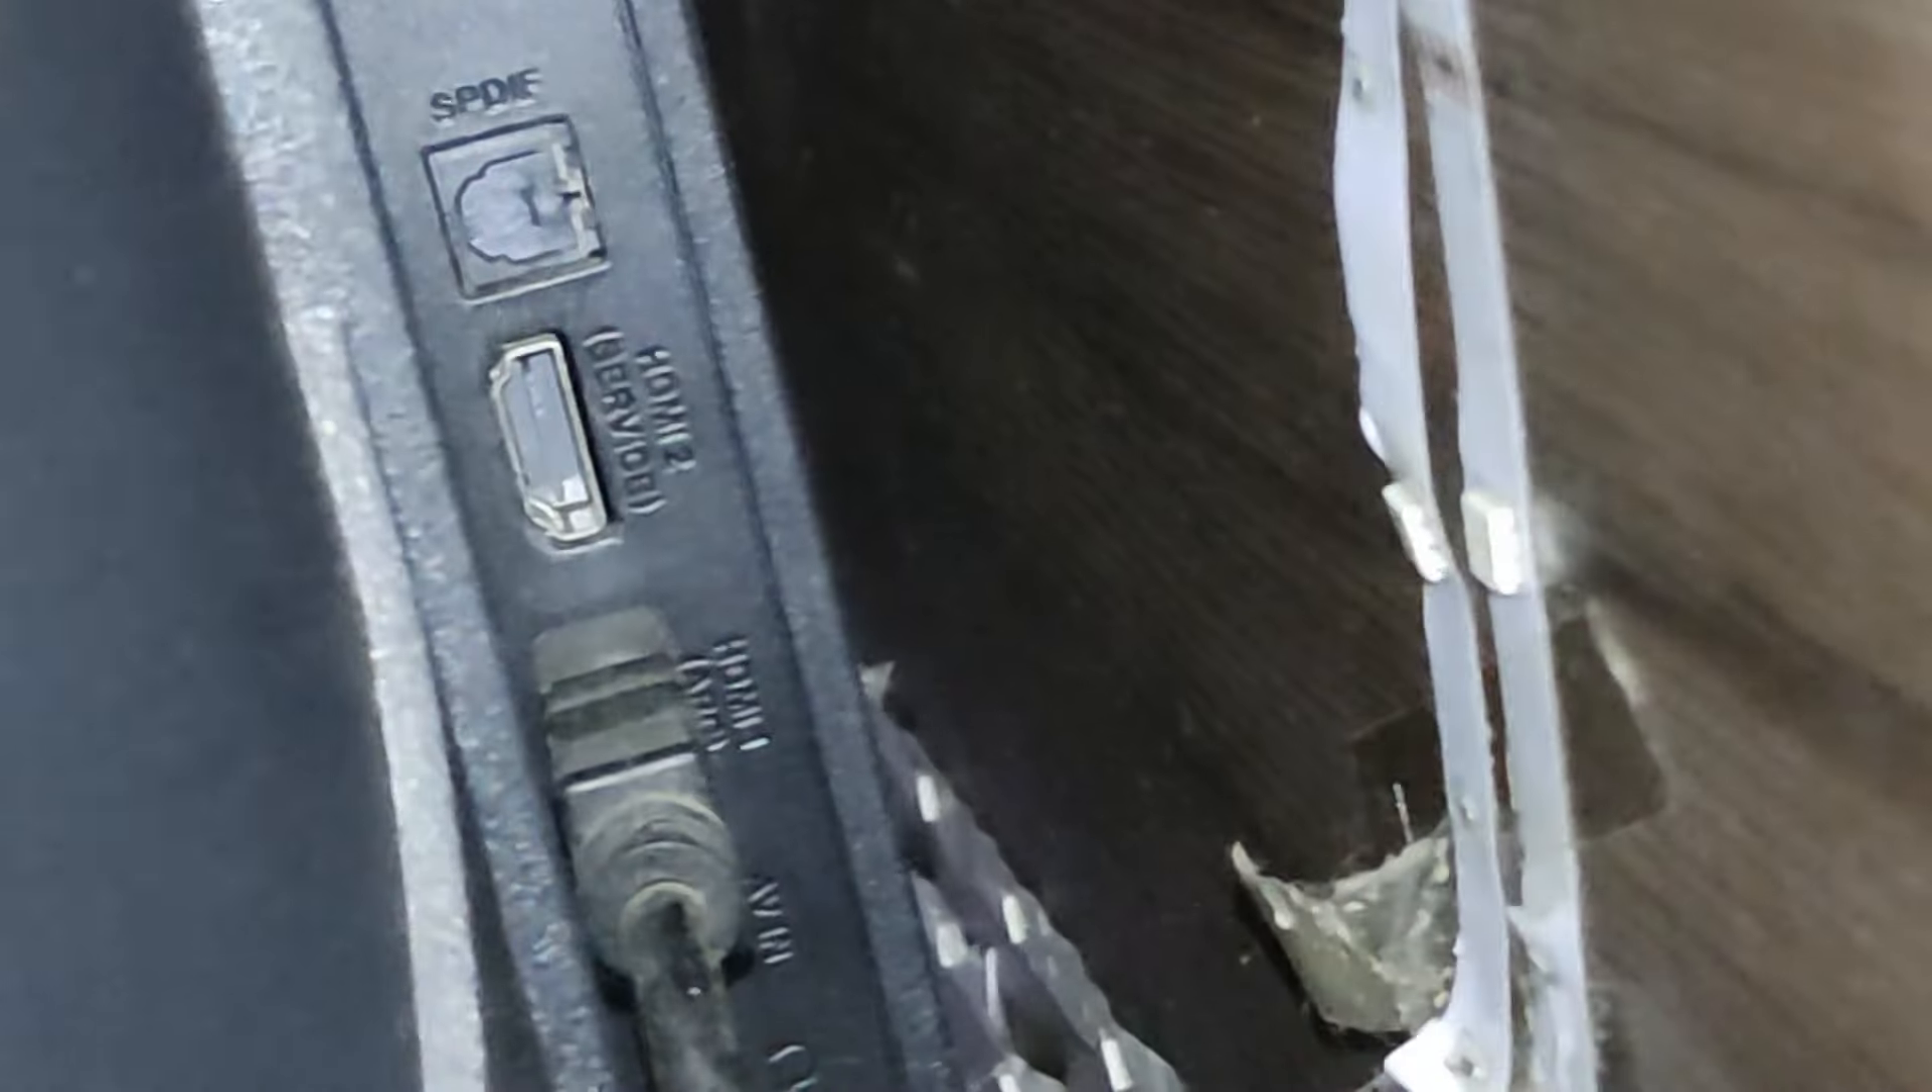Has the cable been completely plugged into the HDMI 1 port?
Yes.